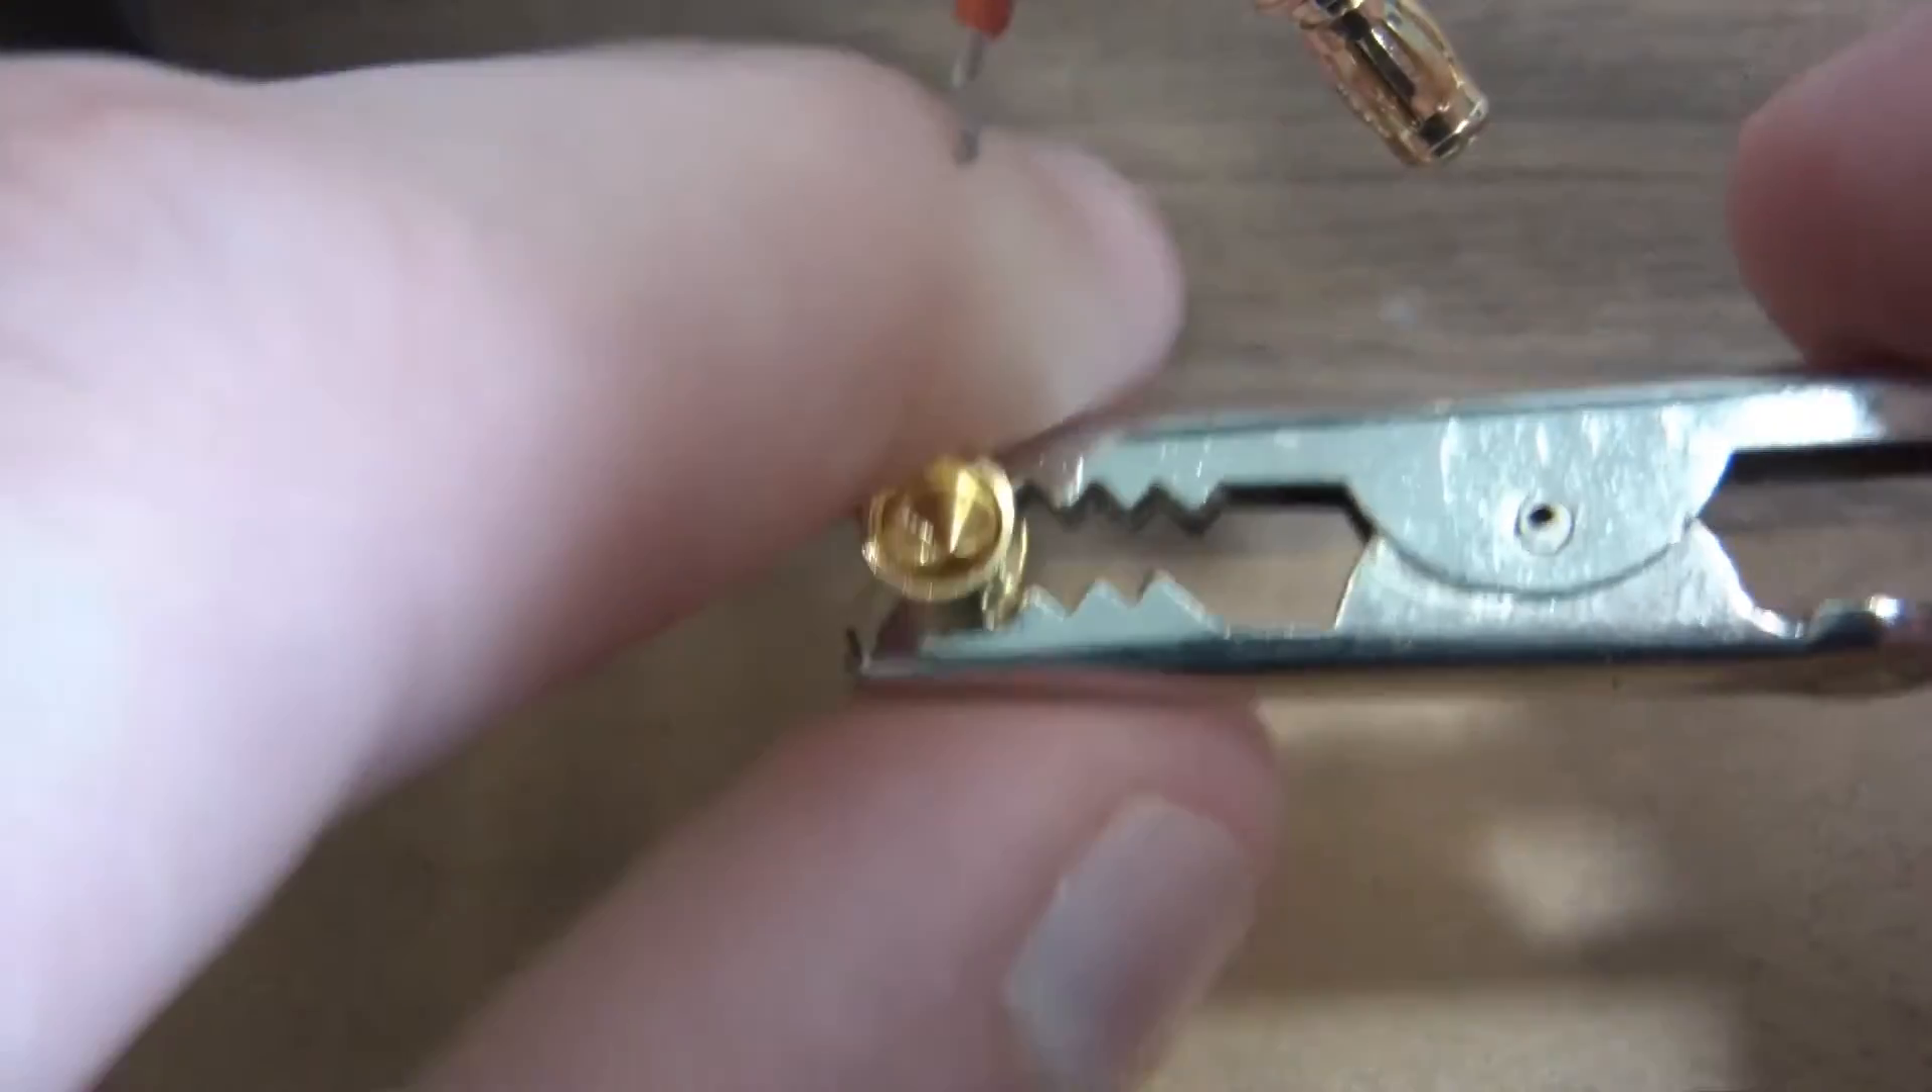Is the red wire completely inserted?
No.